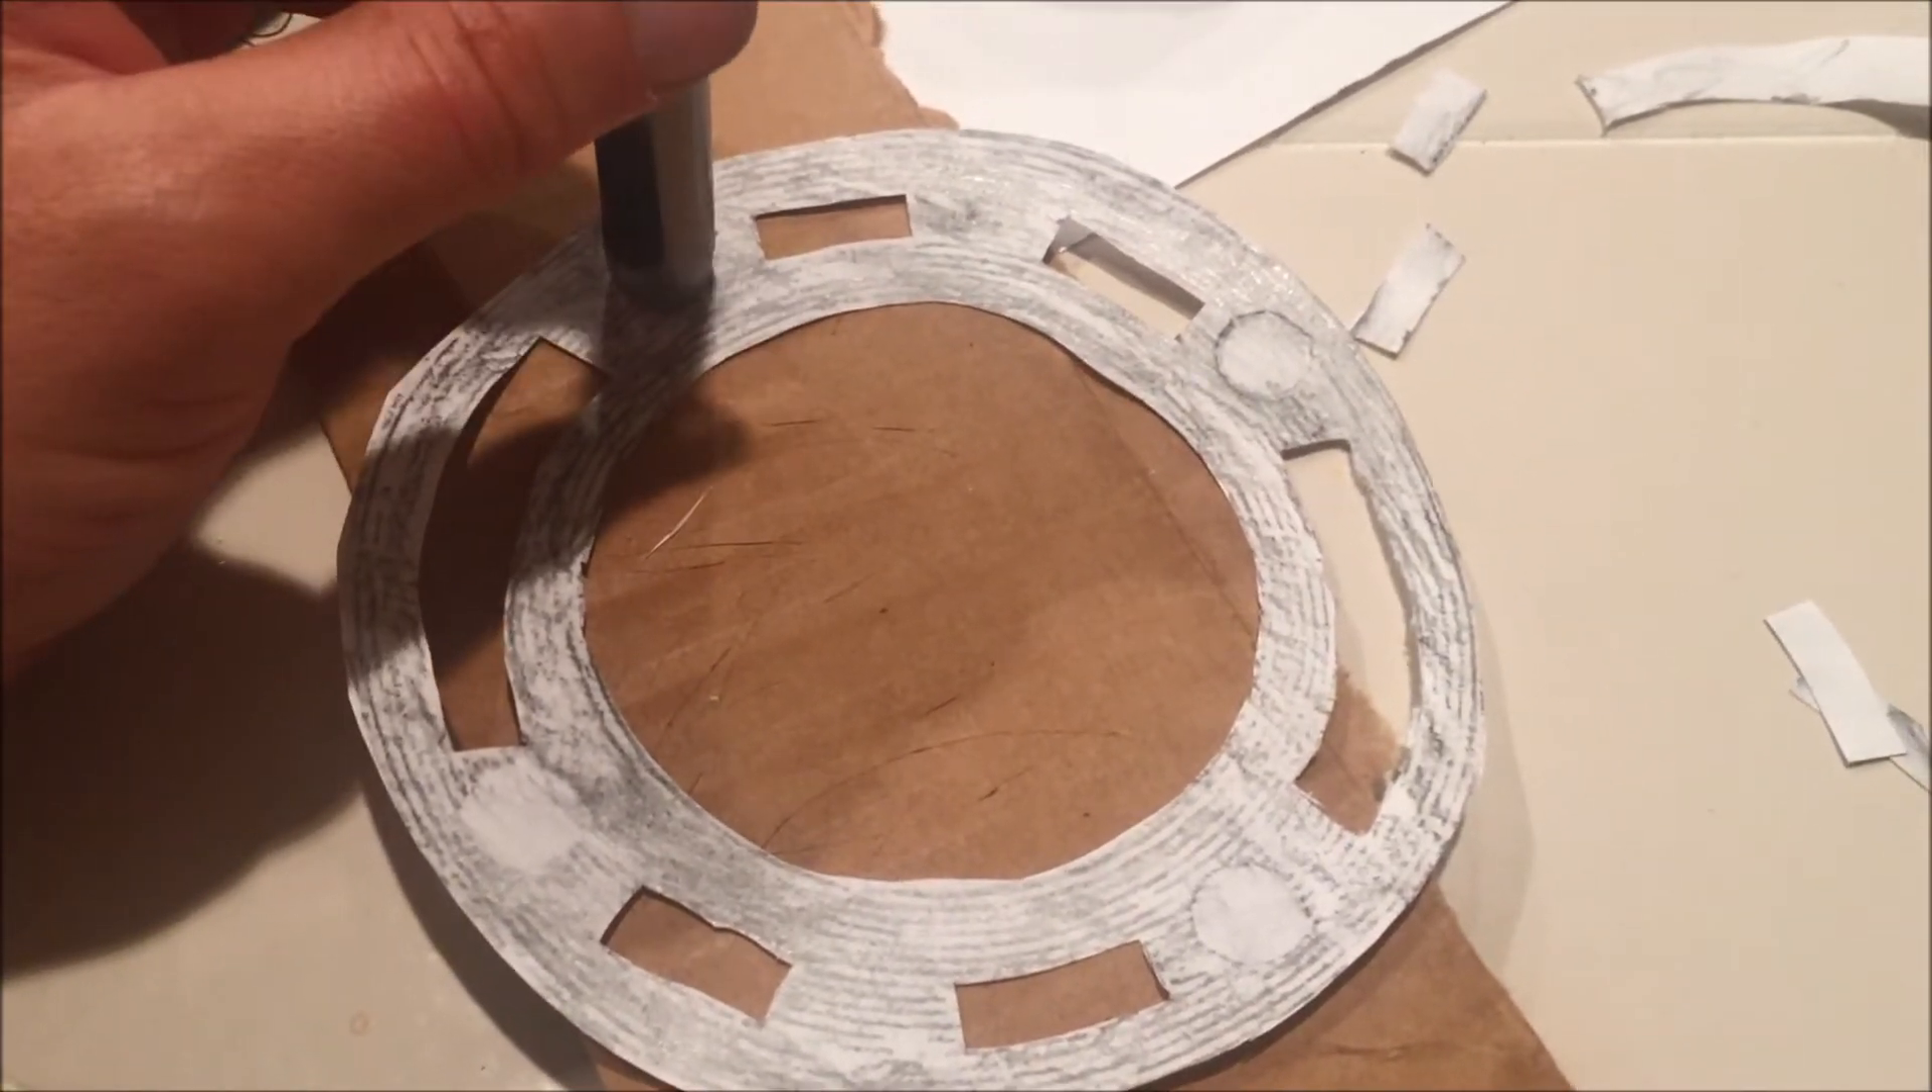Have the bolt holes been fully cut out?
No.